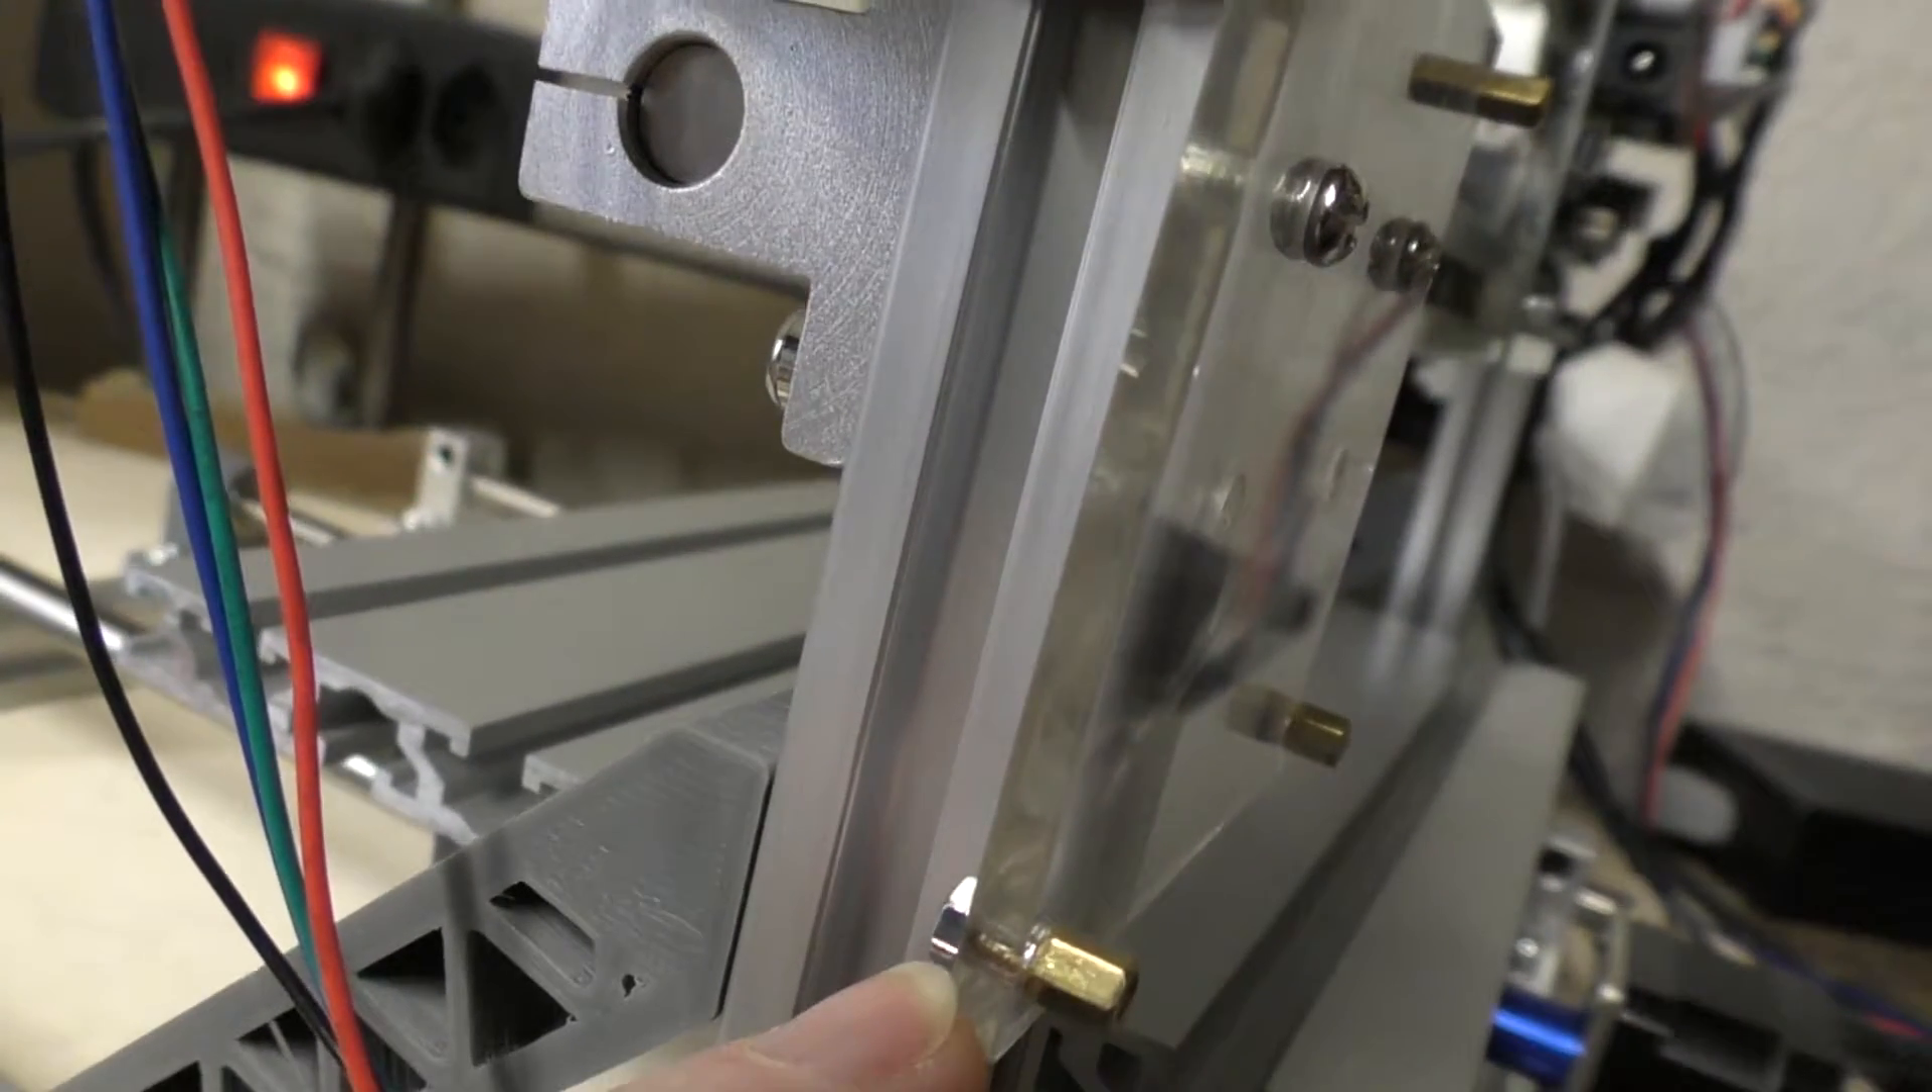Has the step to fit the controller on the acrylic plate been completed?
No.